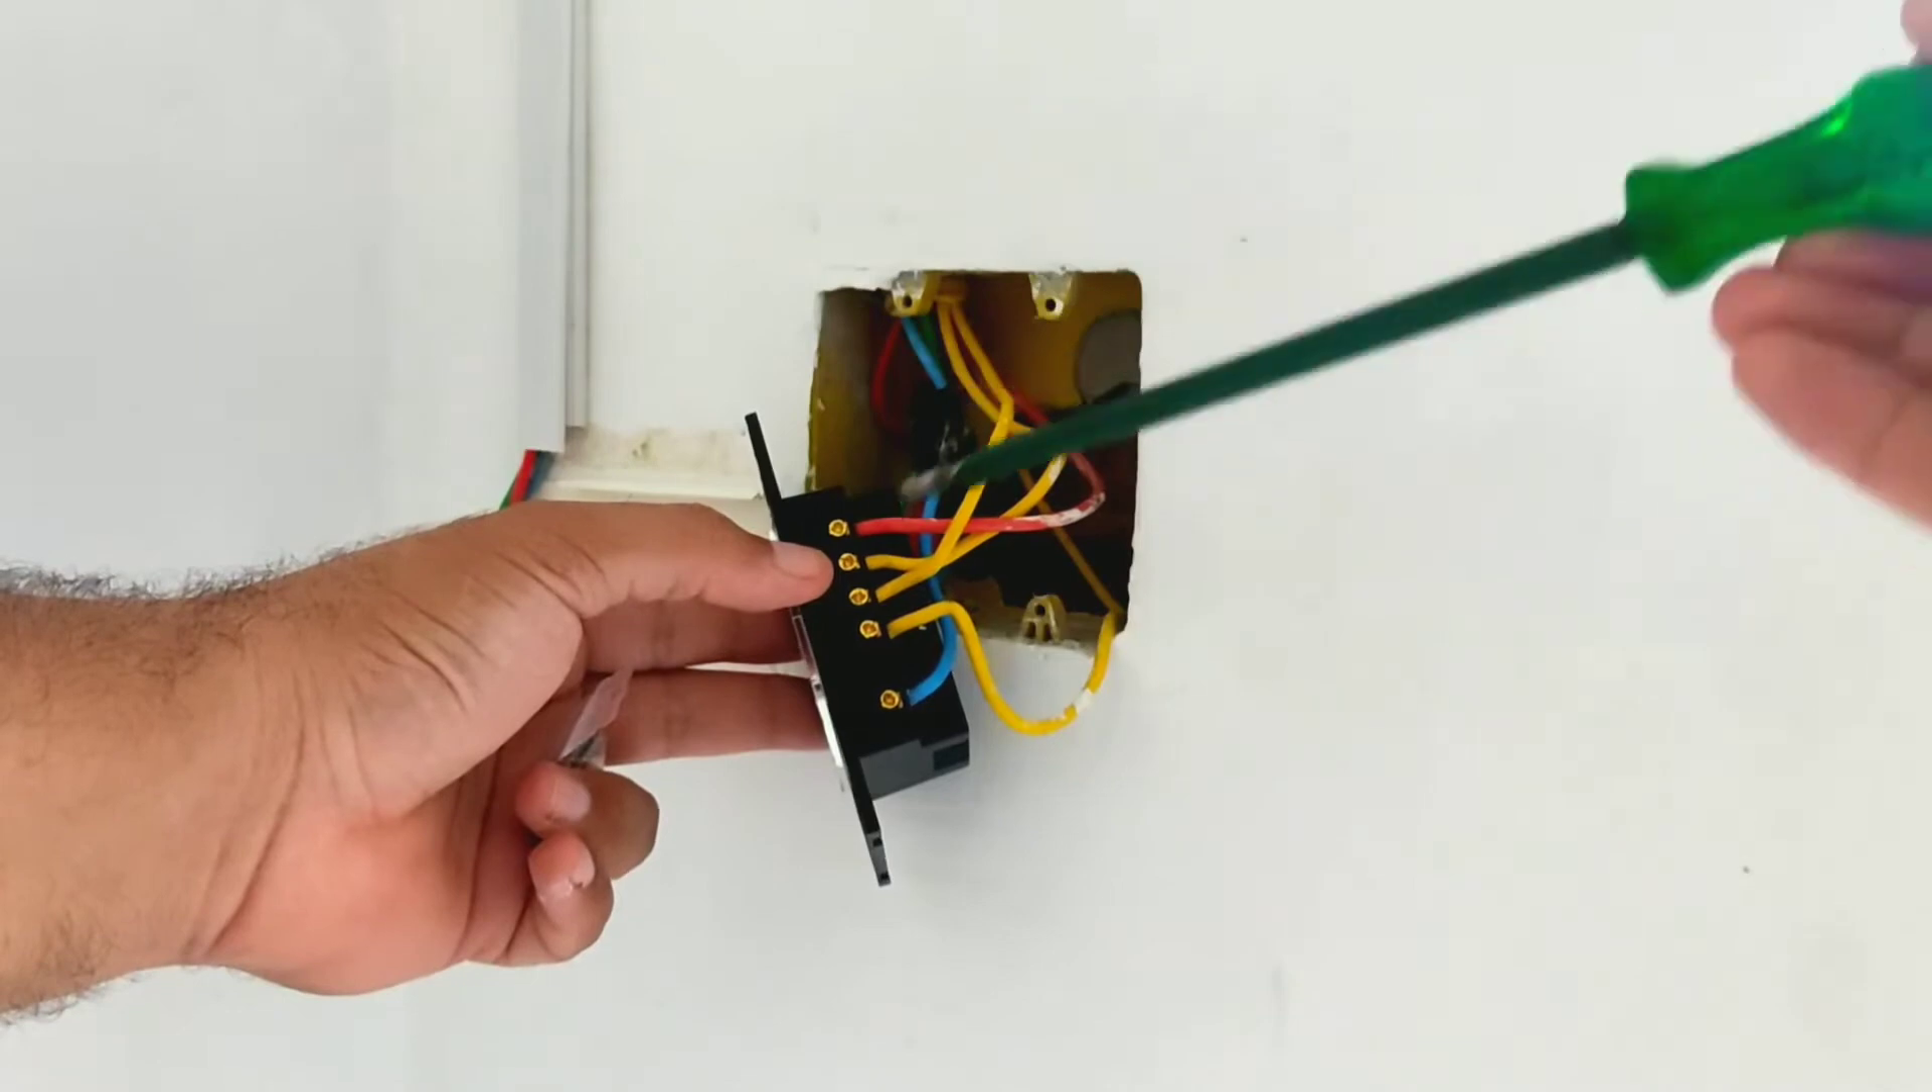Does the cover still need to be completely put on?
Yes.